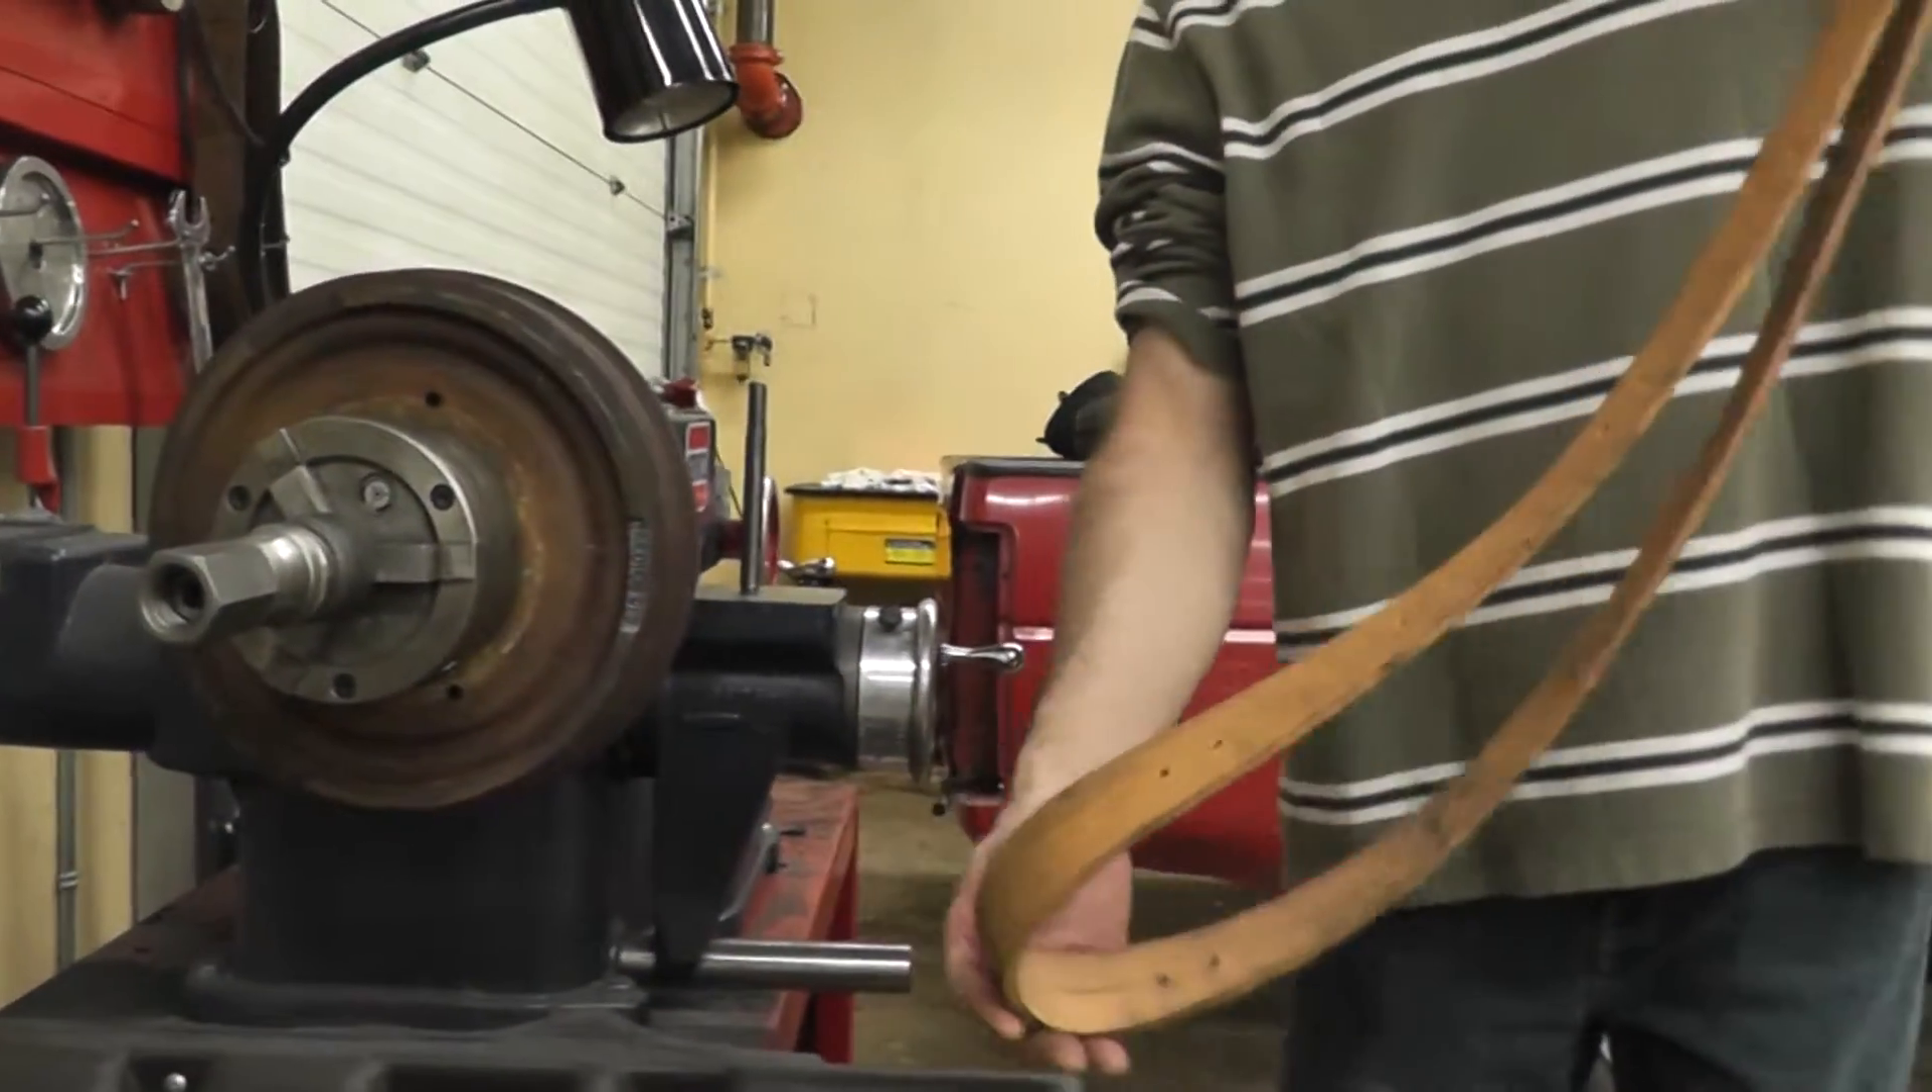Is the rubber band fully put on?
No.